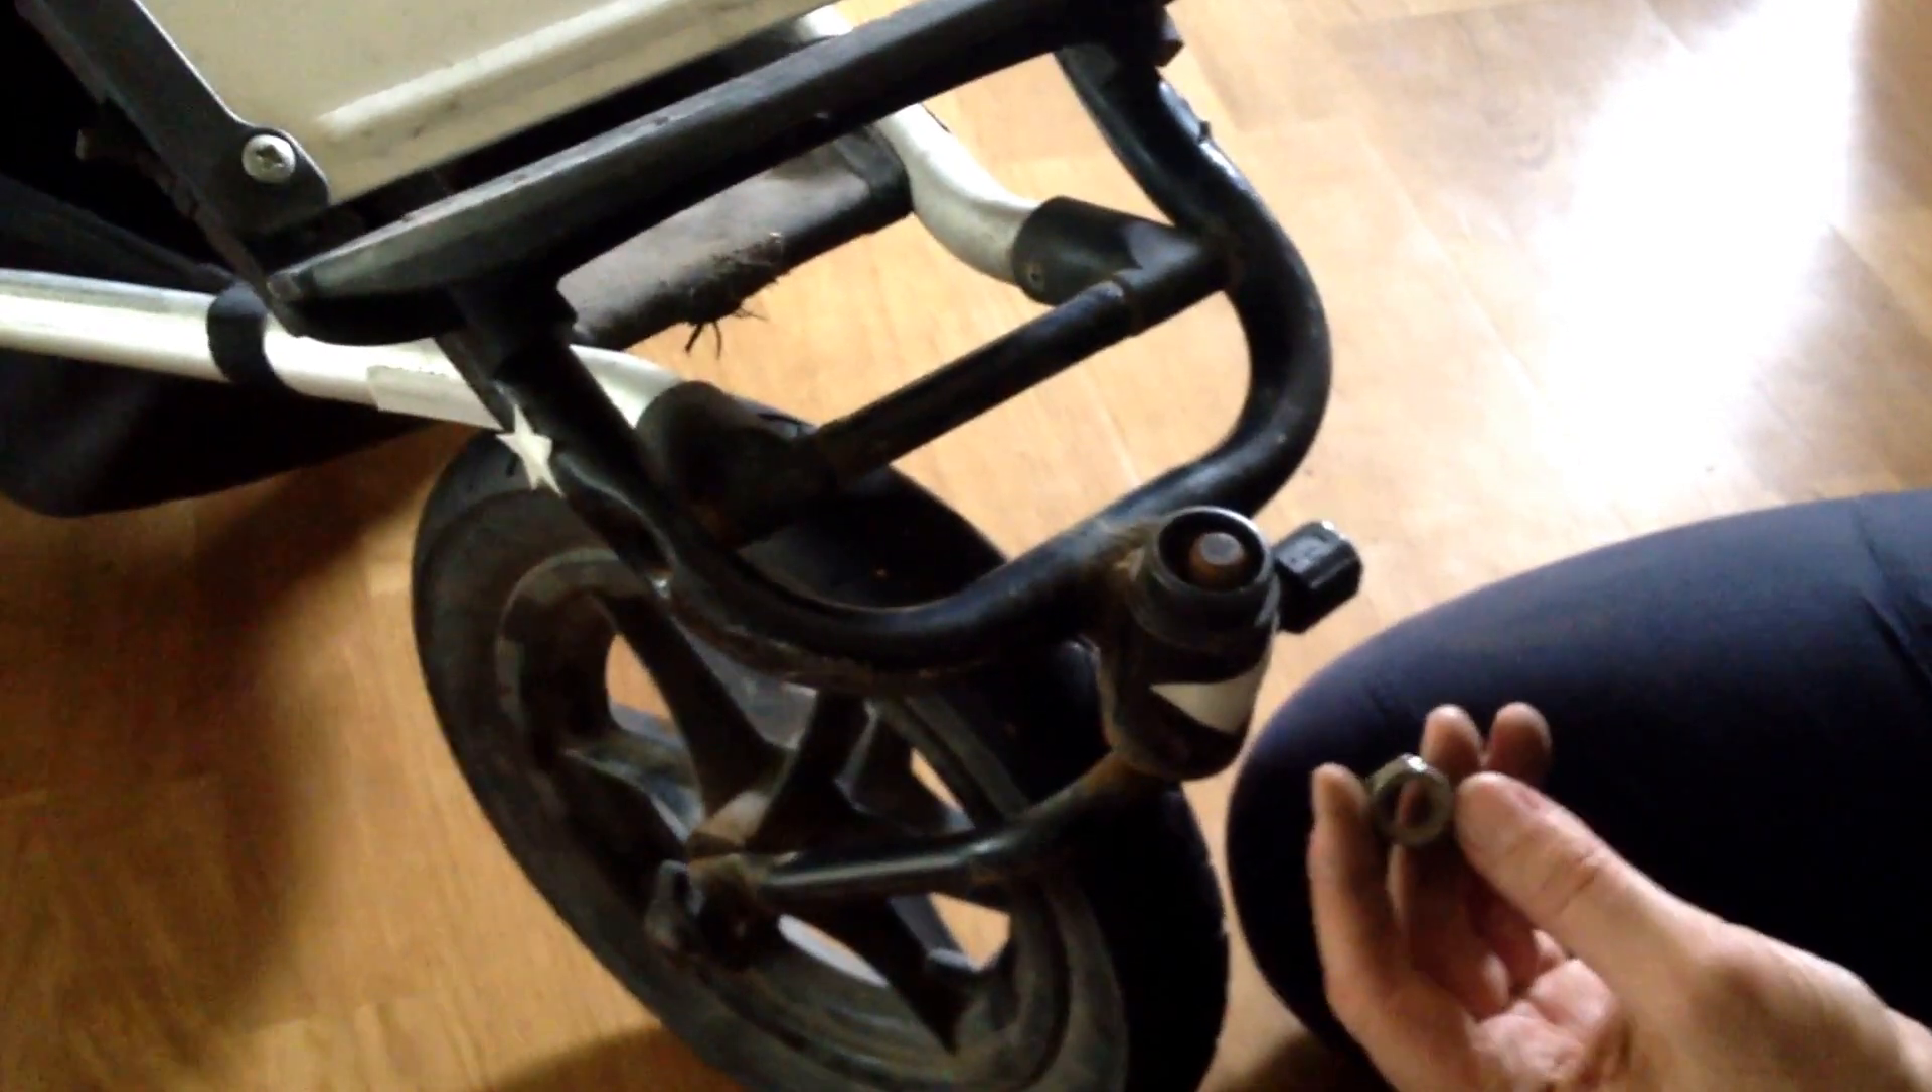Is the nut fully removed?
Yes.